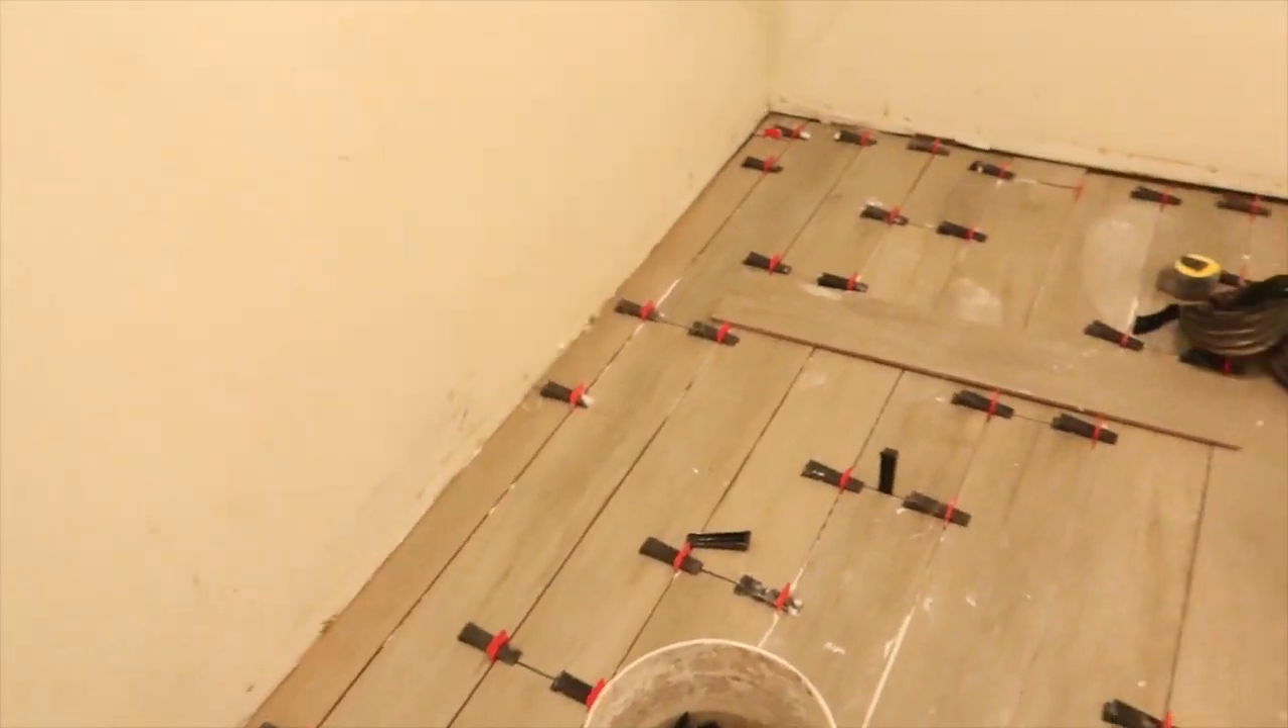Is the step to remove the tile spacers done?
No.